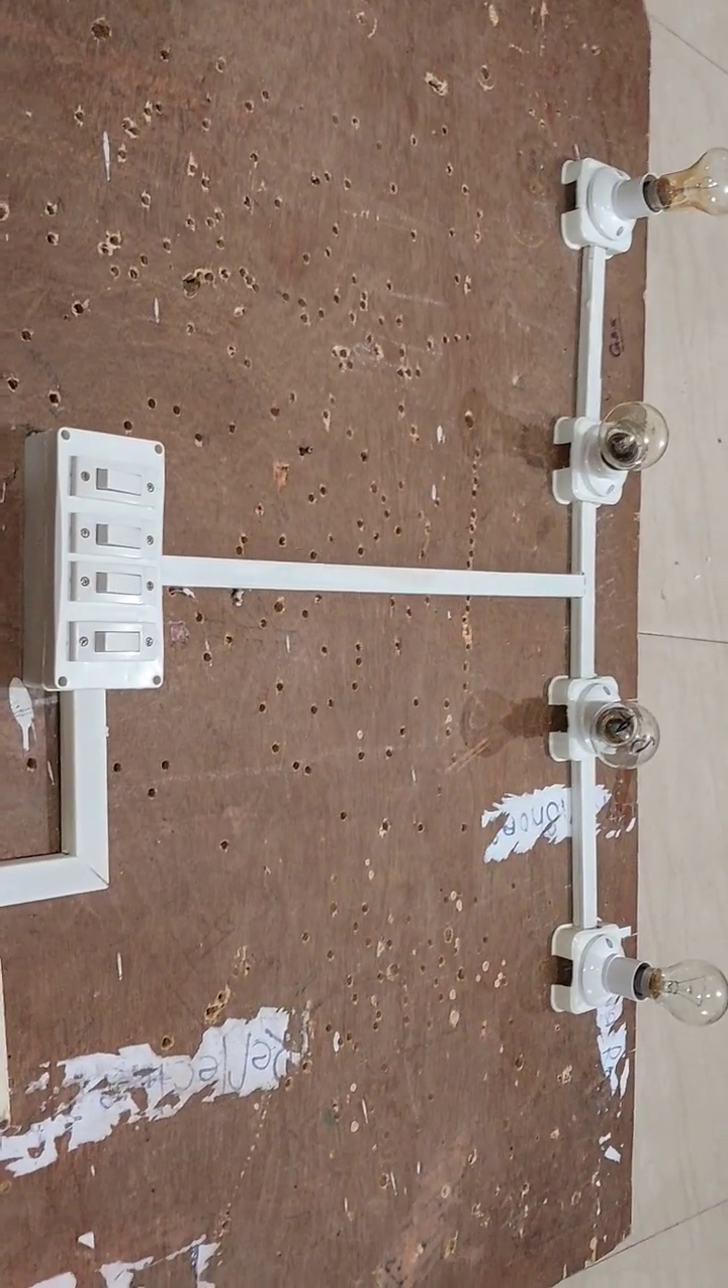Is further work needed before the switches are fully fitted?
No.